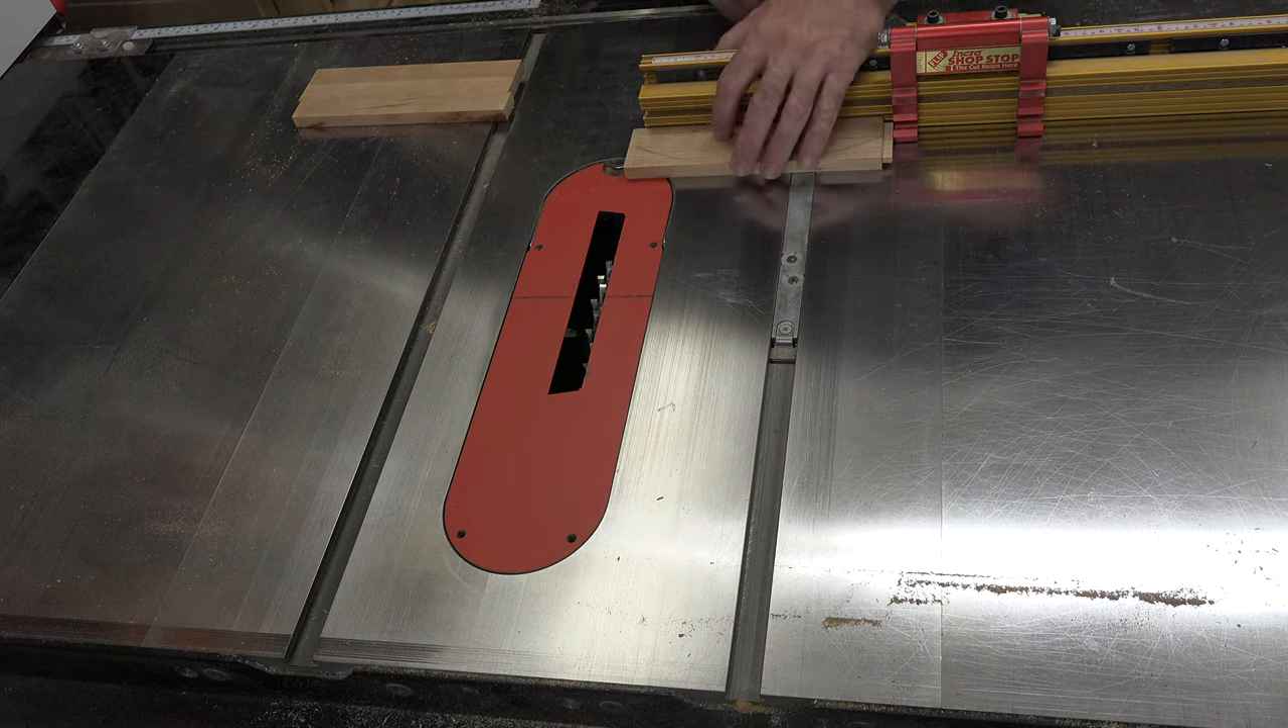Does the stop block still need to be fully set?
No.